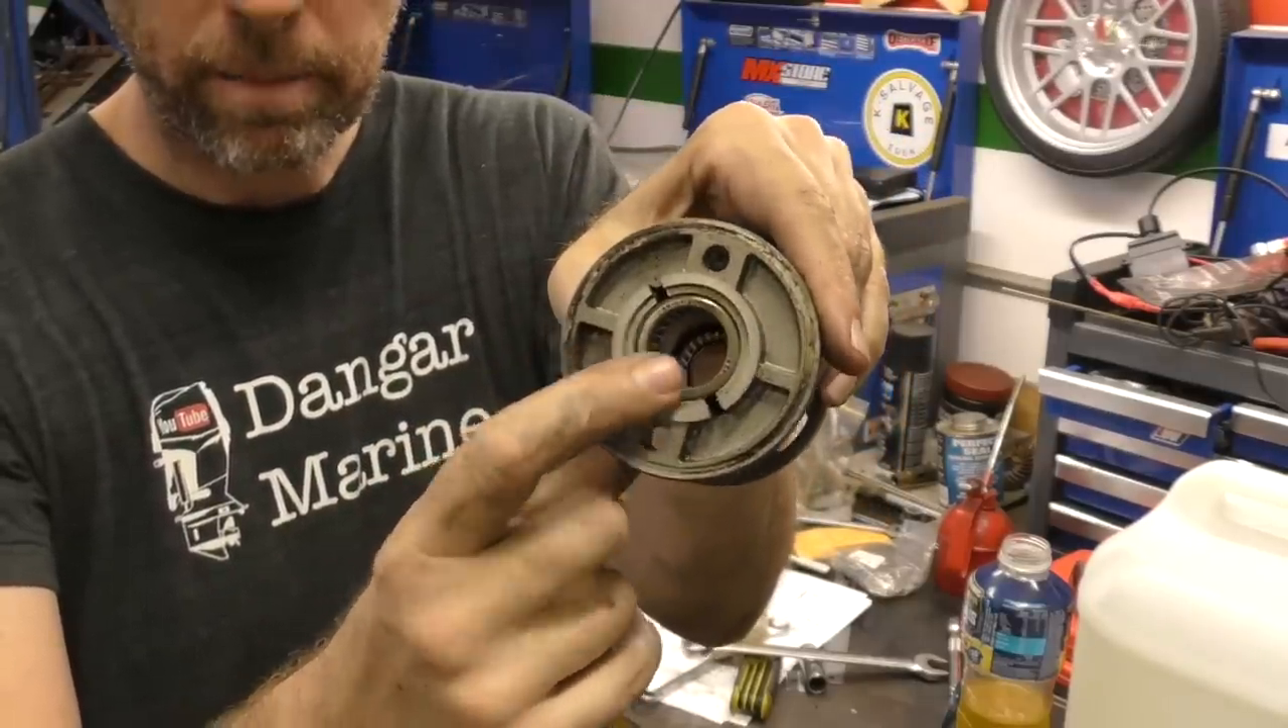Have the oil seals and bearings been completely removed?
No.